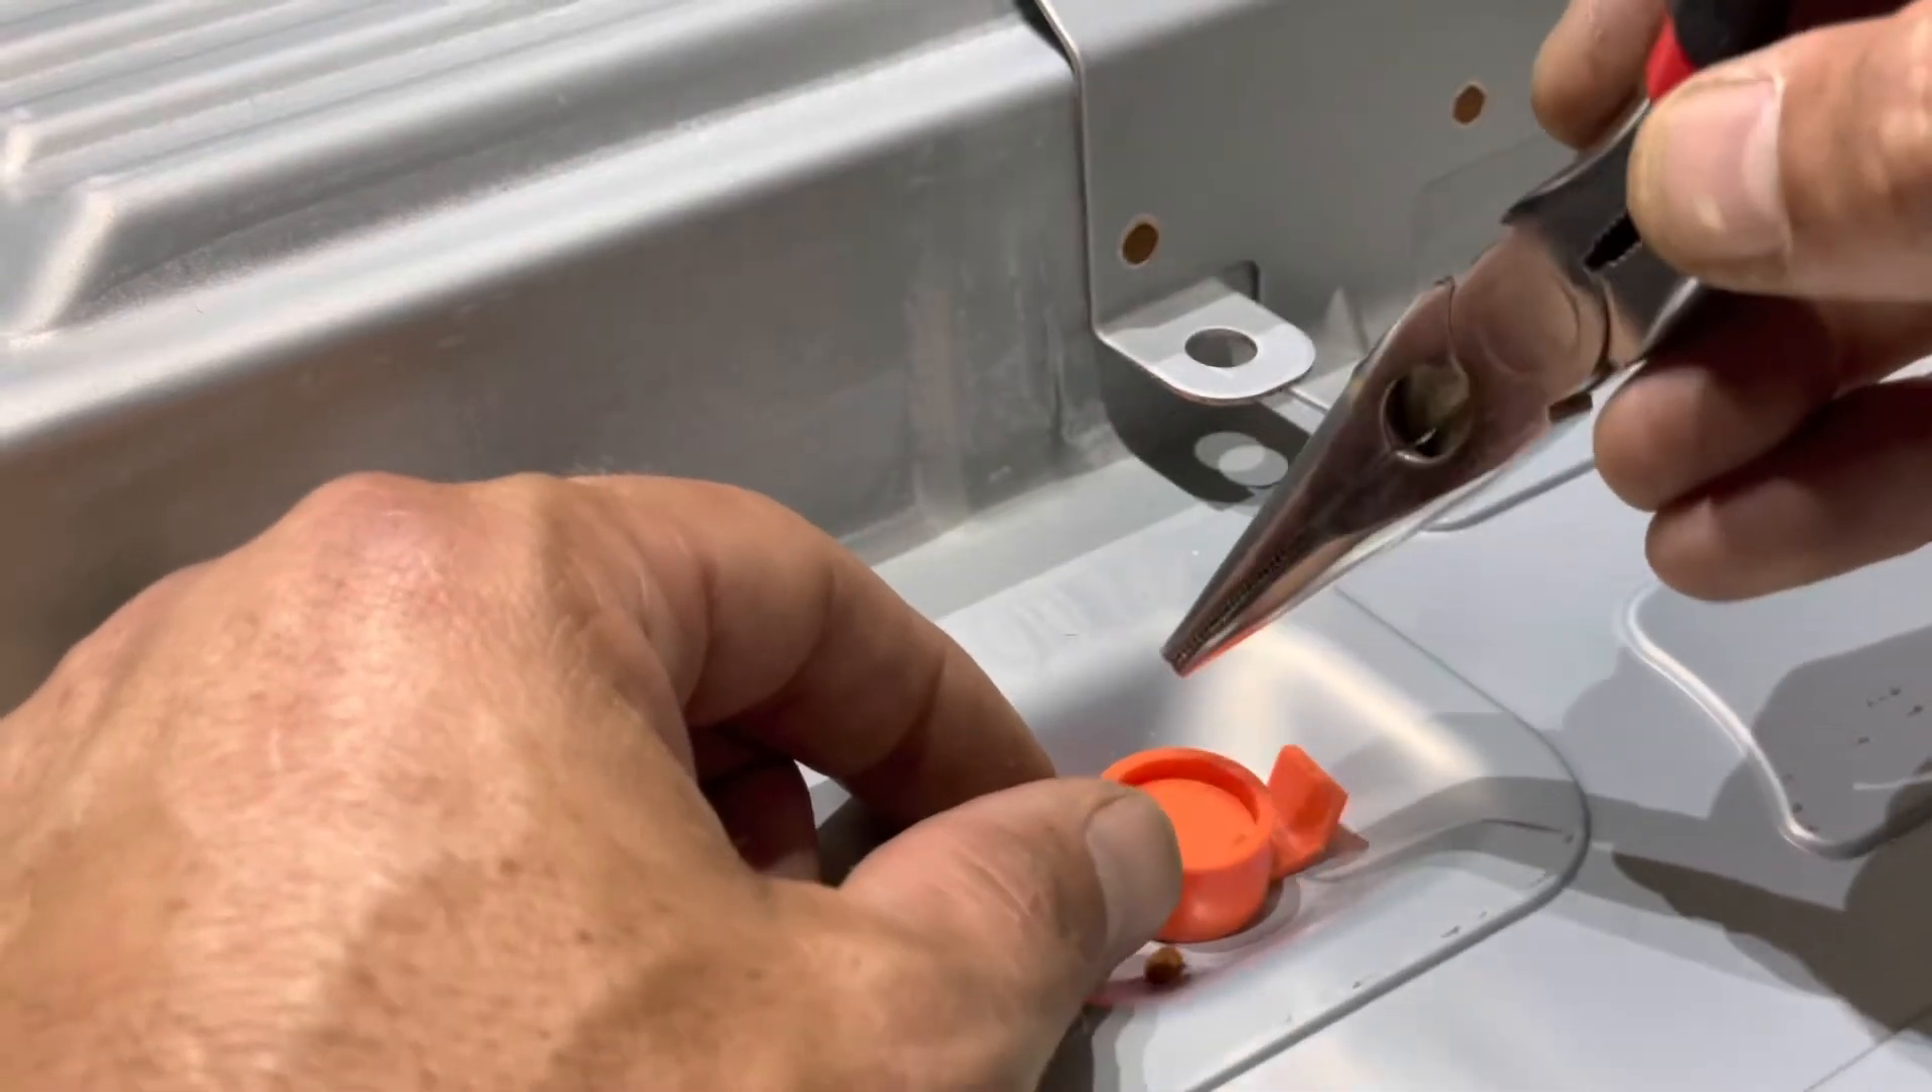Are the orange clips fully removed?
No.